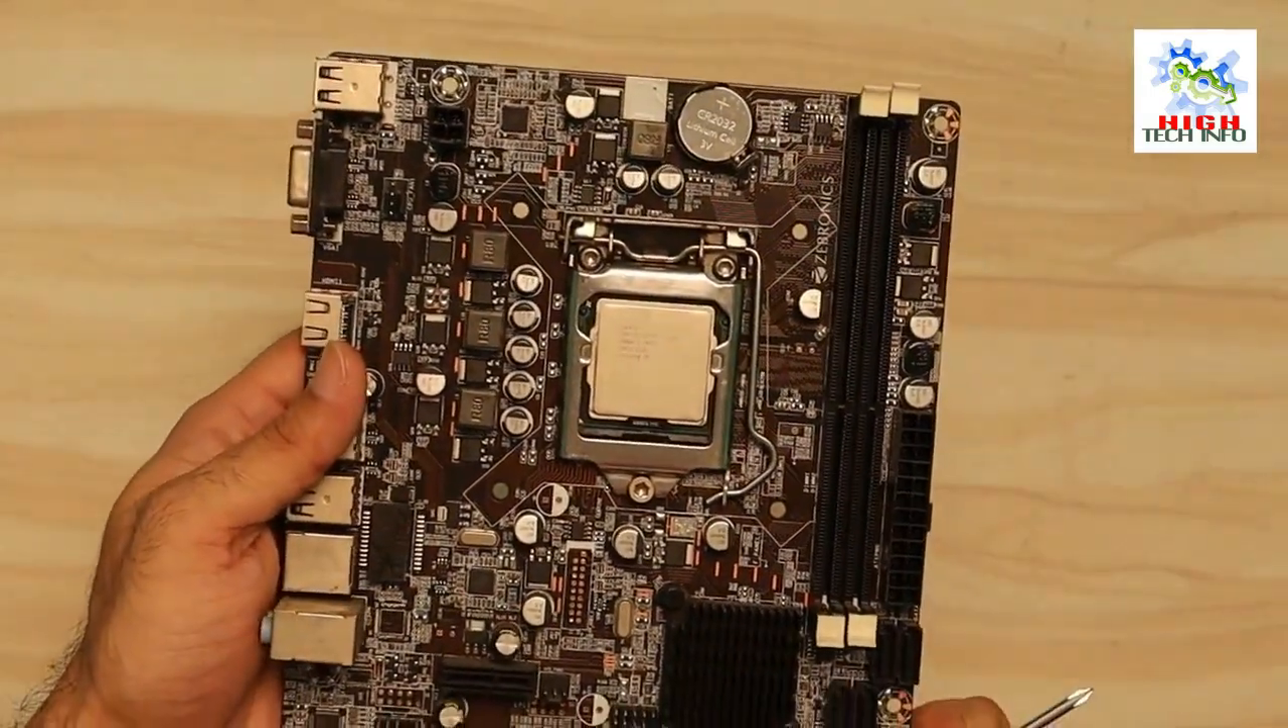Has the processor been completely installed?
Yes.